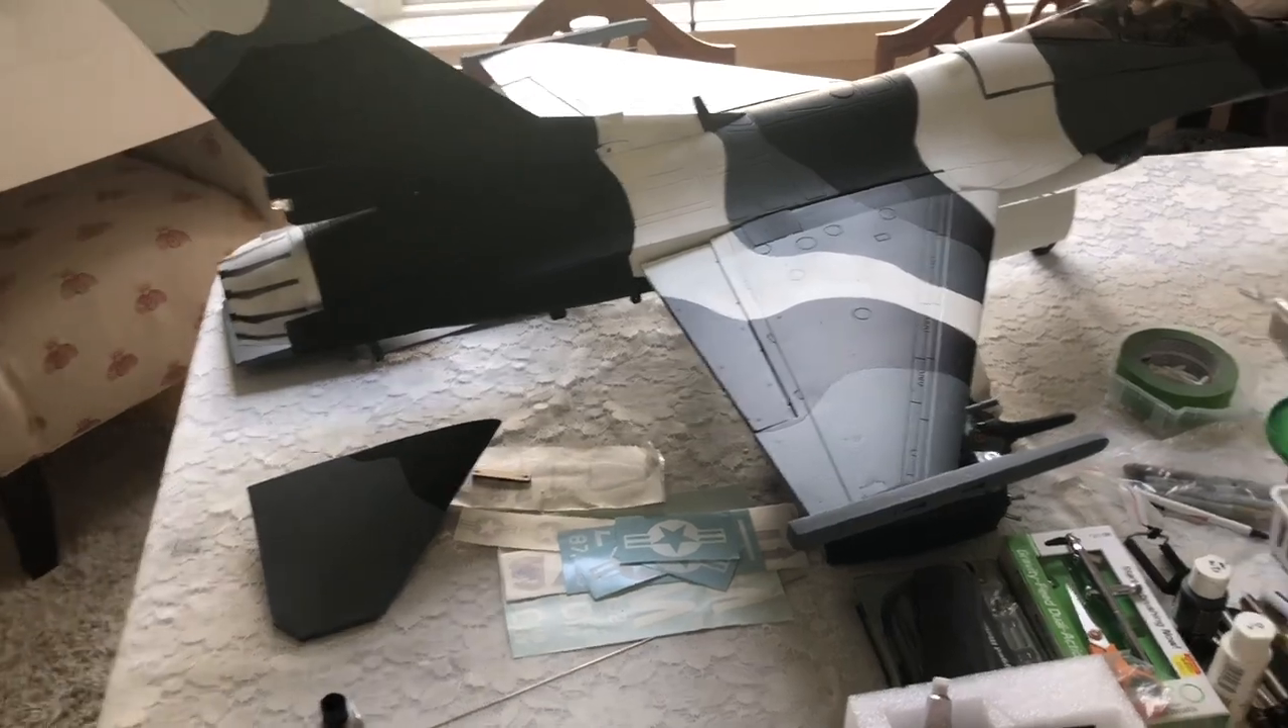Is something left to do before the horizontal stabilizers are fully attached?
Yes.